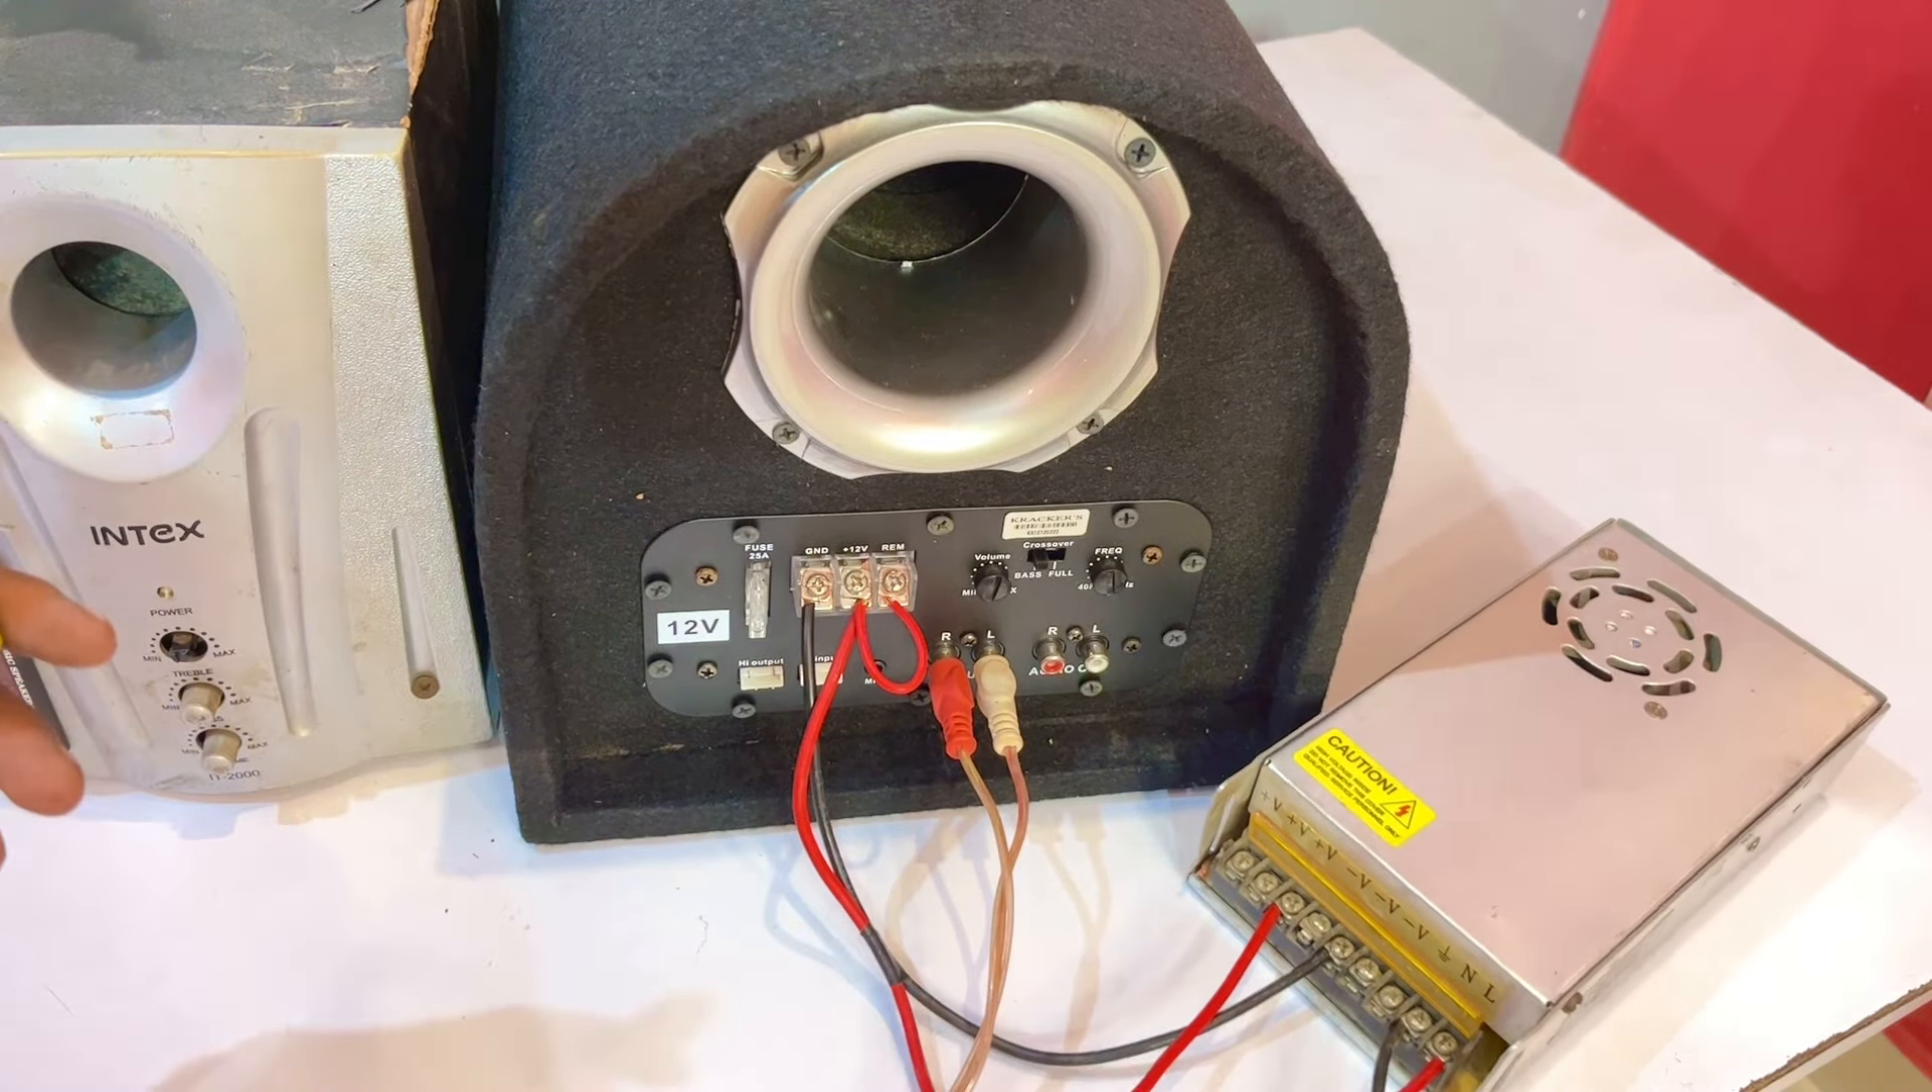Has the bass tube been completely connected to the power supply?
Yes.